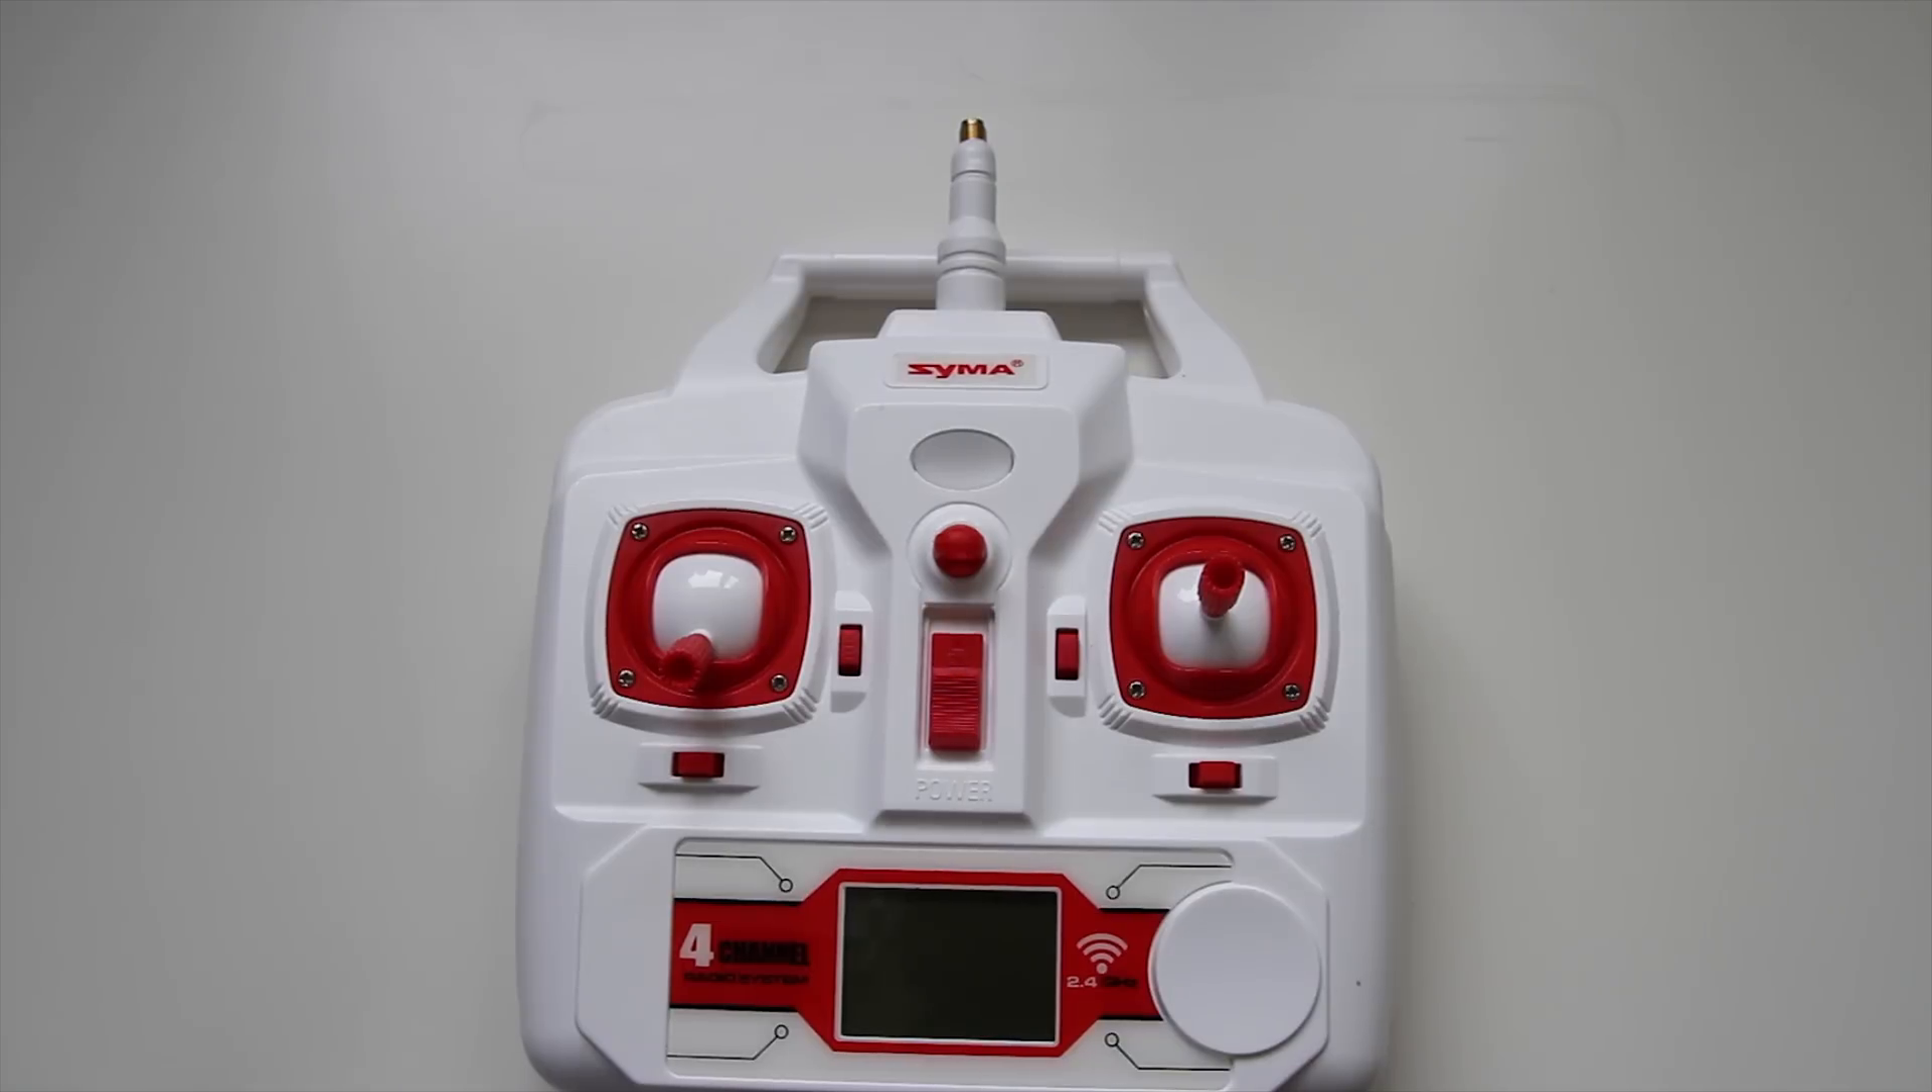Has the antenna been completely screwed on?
No.